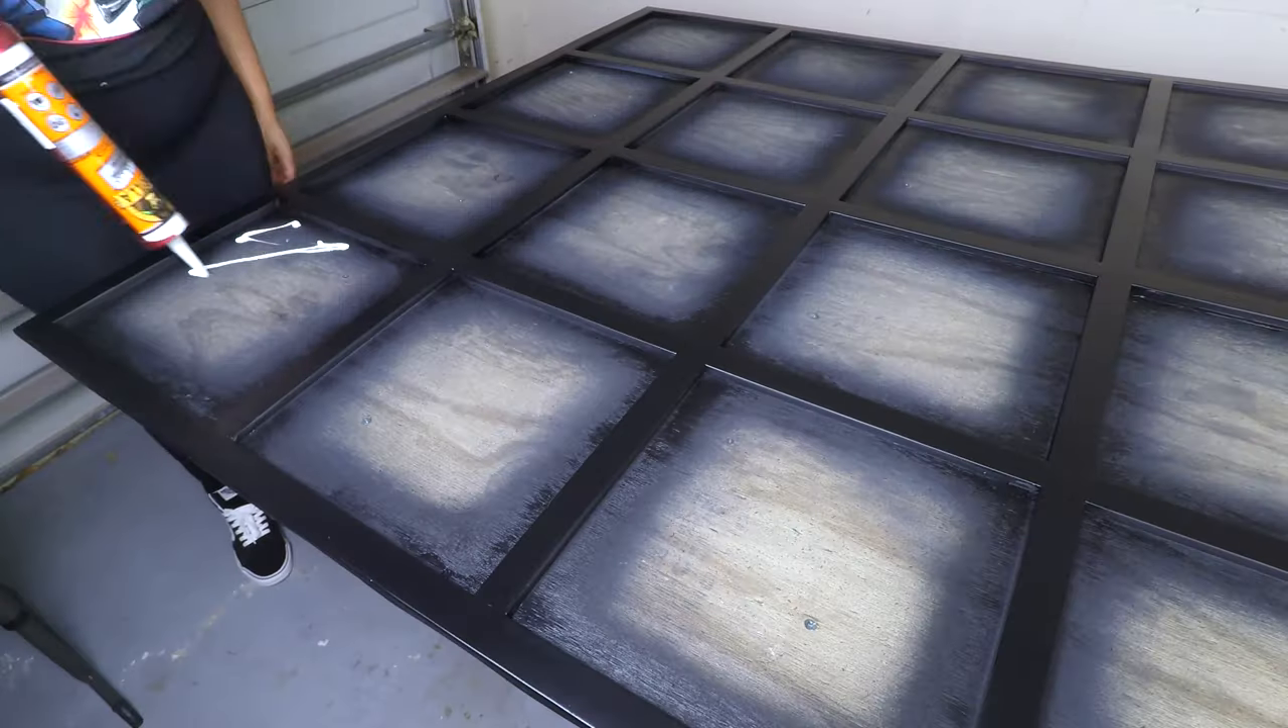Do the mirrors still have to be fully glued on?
Yes.